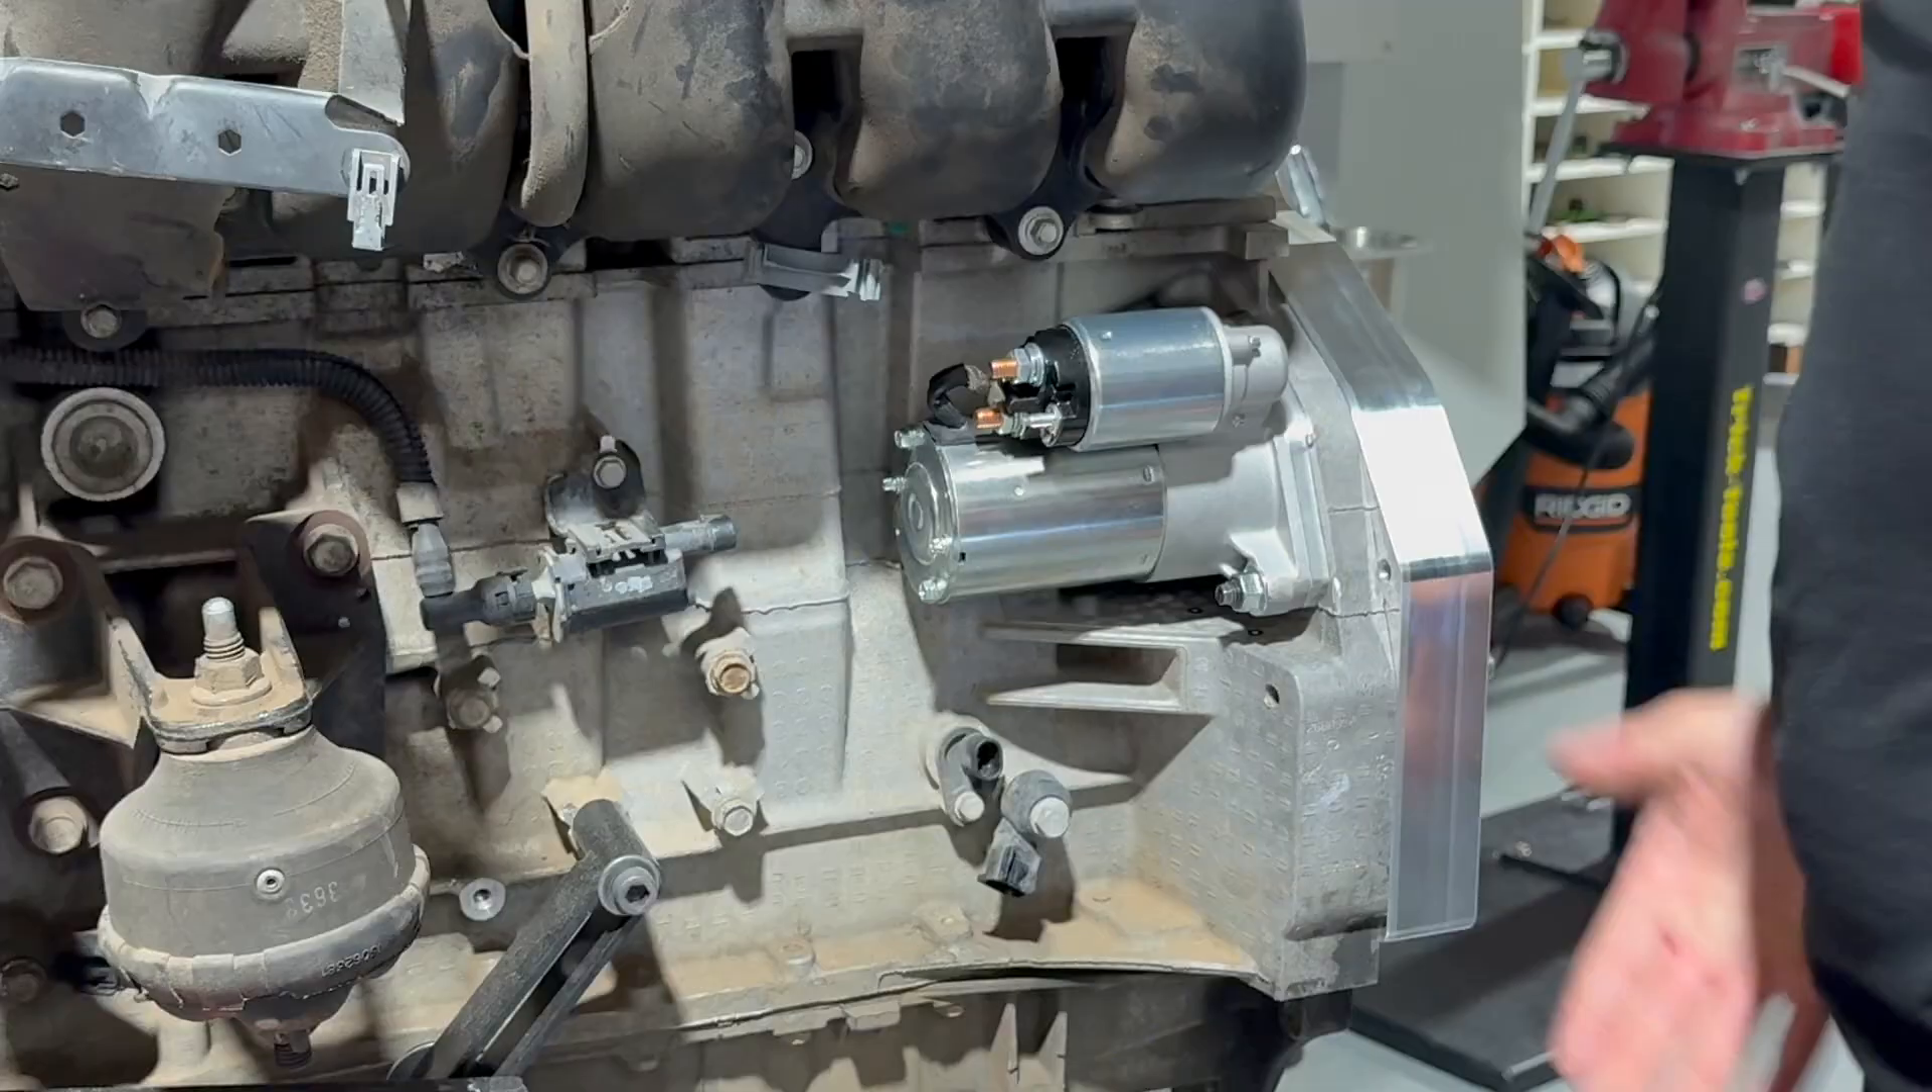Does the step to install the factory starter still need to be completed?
No.